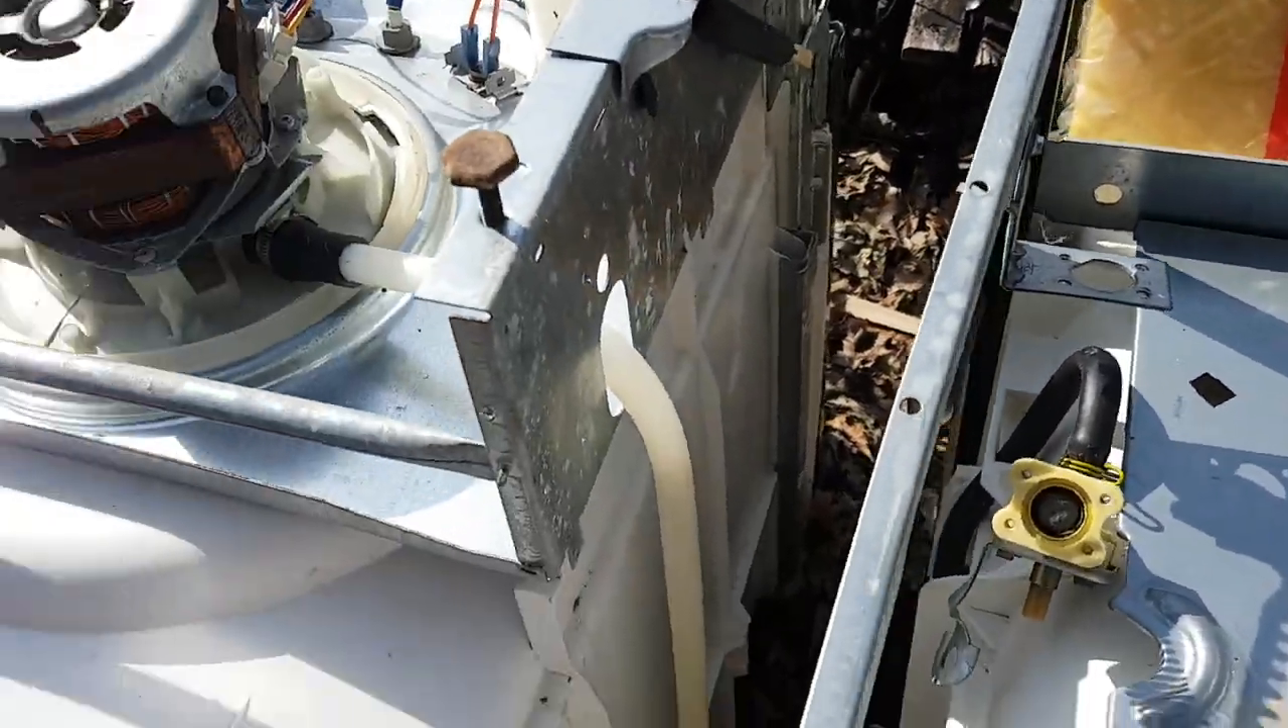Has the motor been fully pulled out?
No.